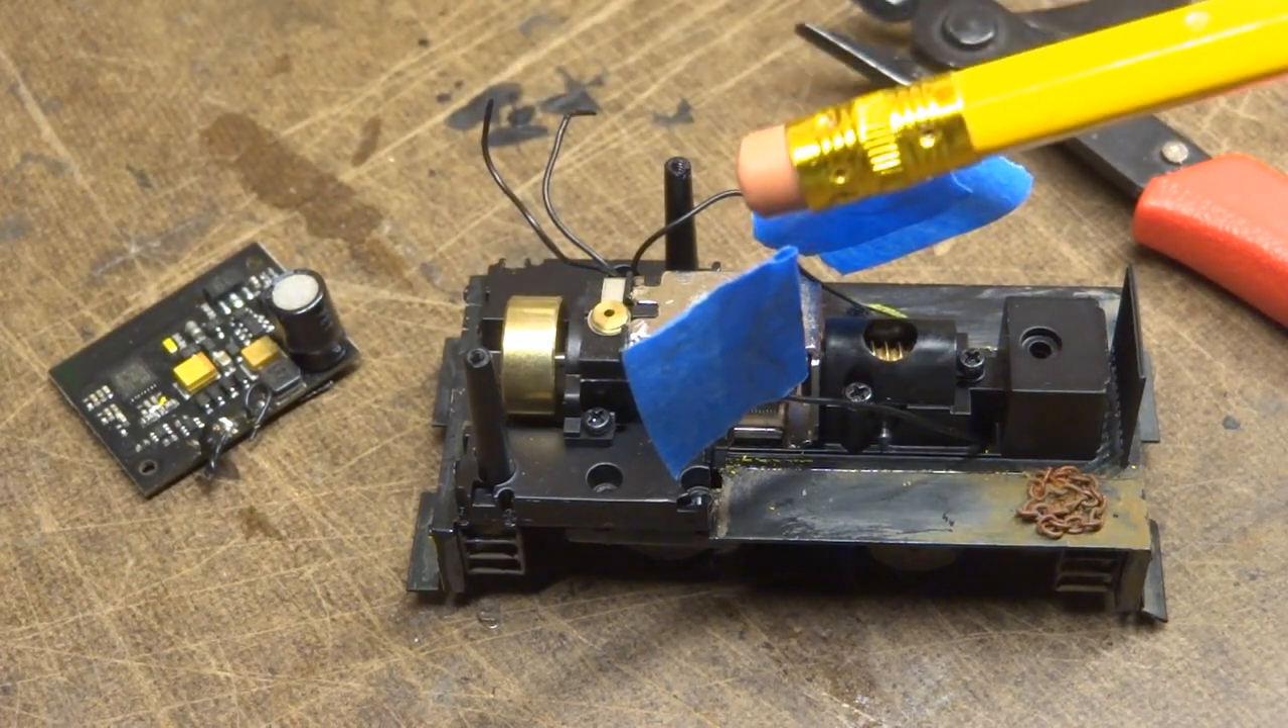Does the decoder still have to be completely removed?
No.